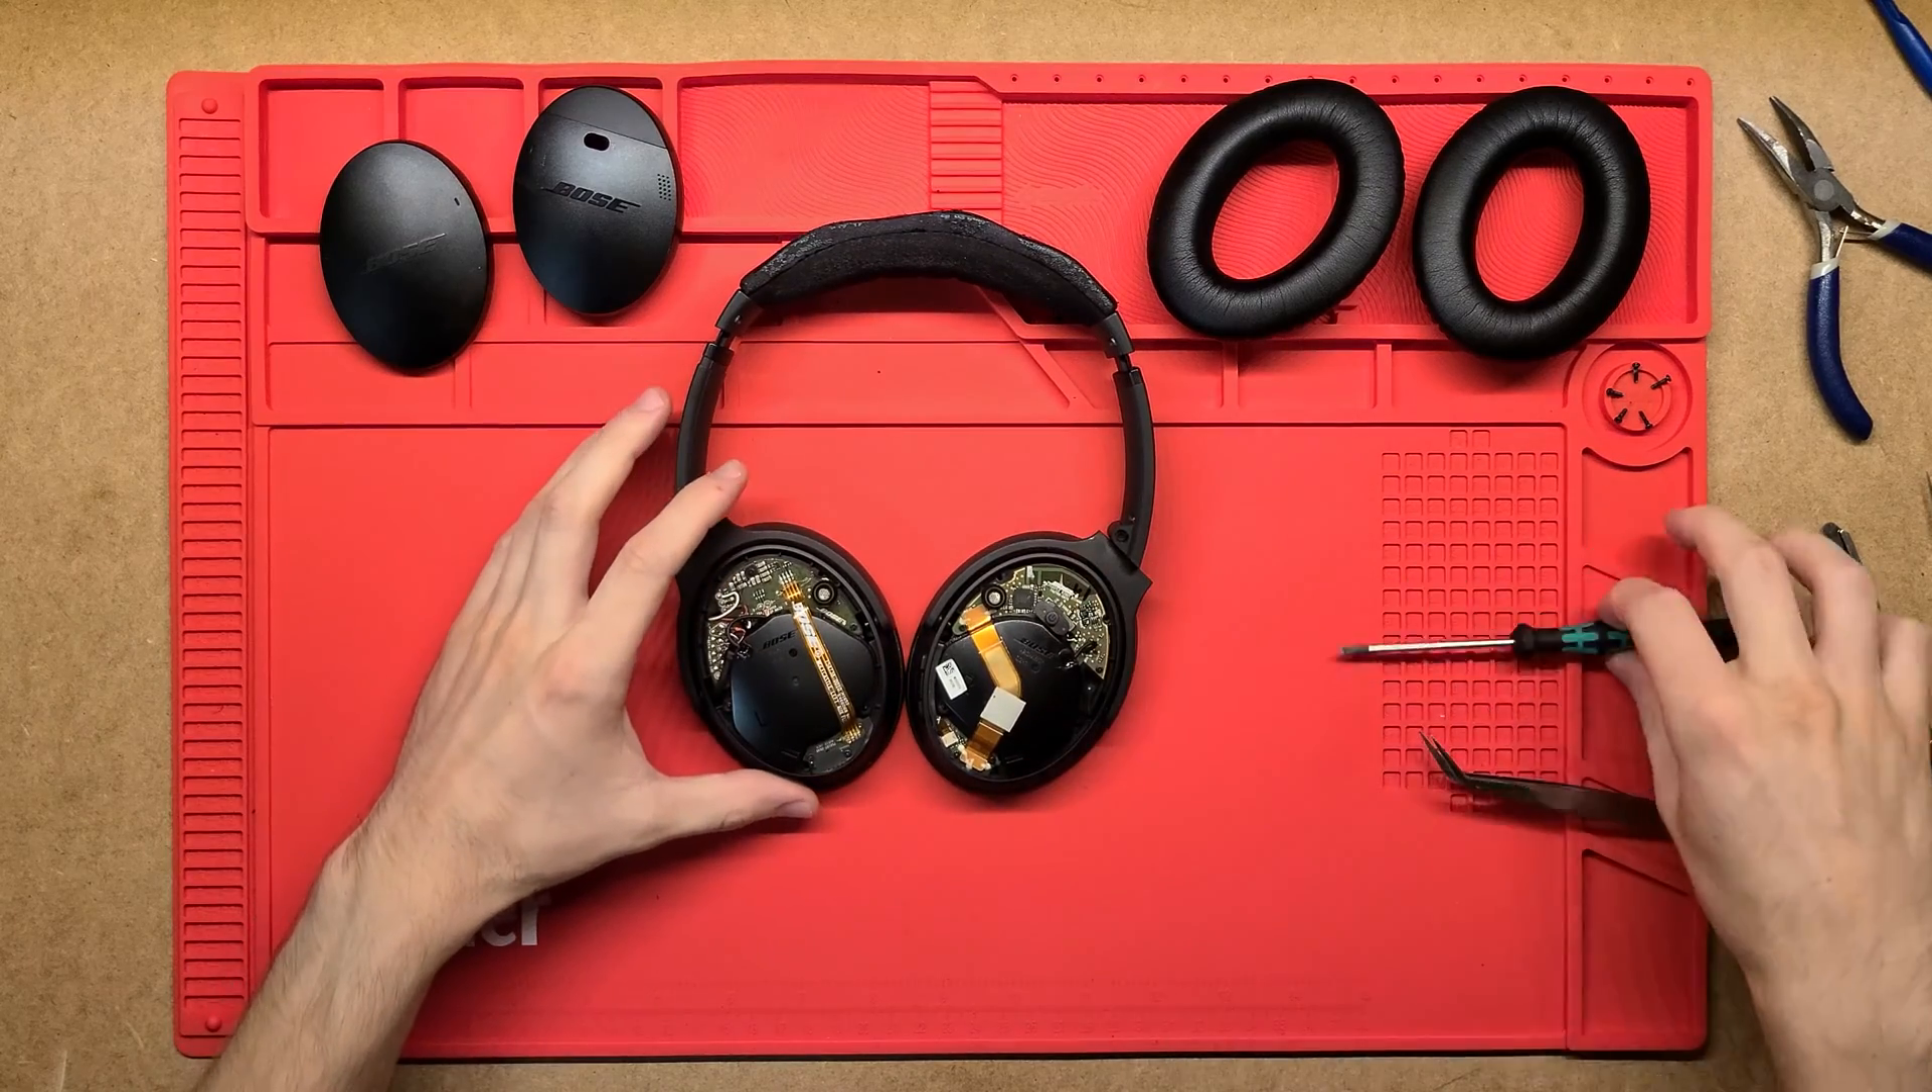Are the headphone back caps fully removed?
Yes.